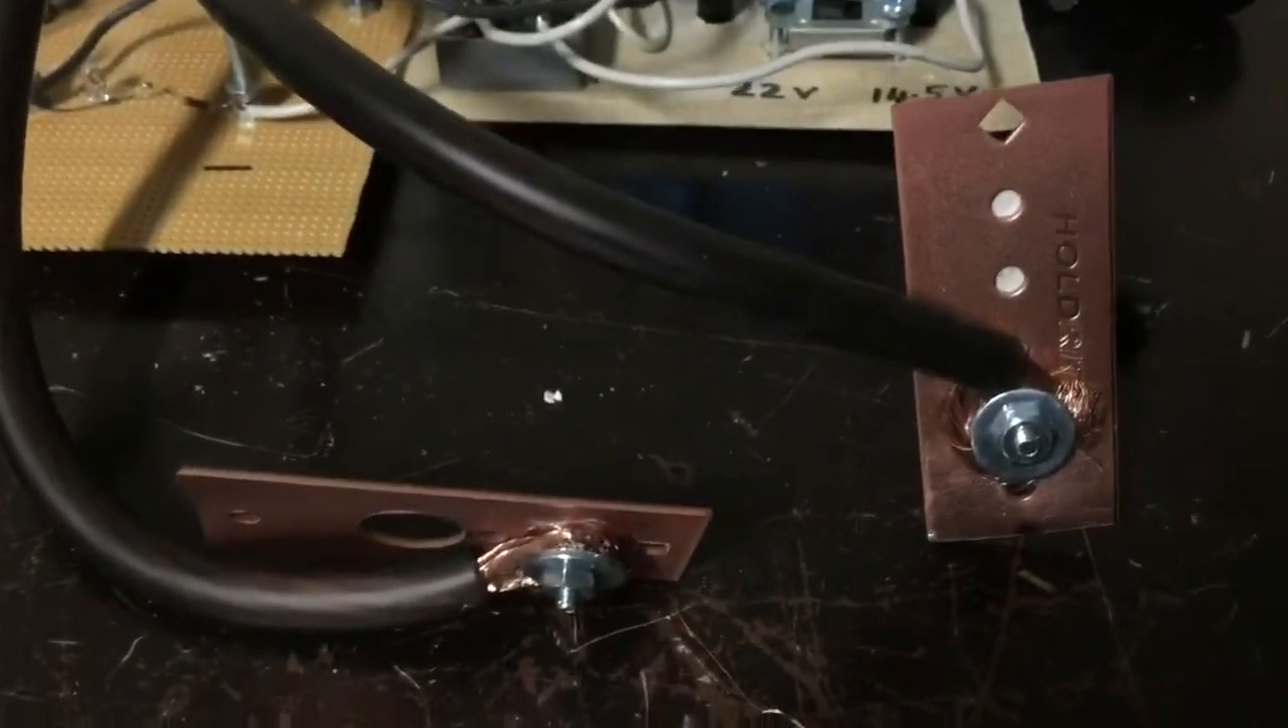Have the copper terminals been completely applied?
Yes.